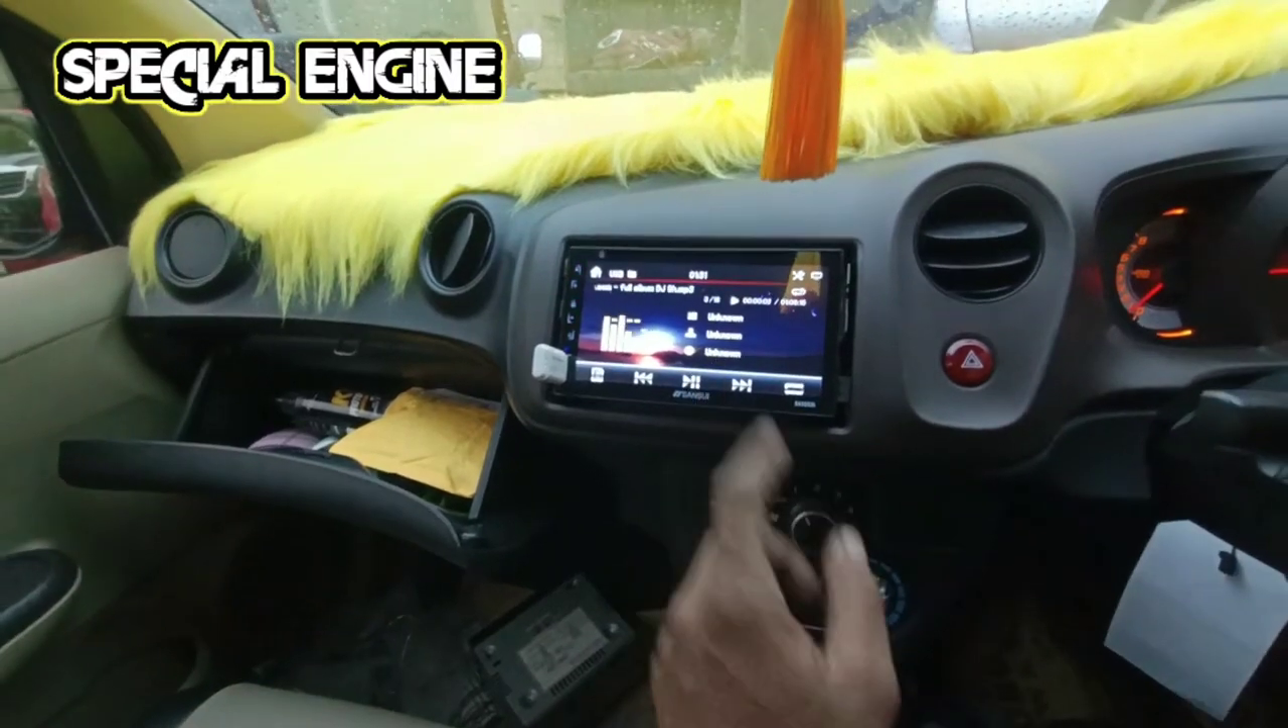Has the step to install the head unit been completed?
Yes.